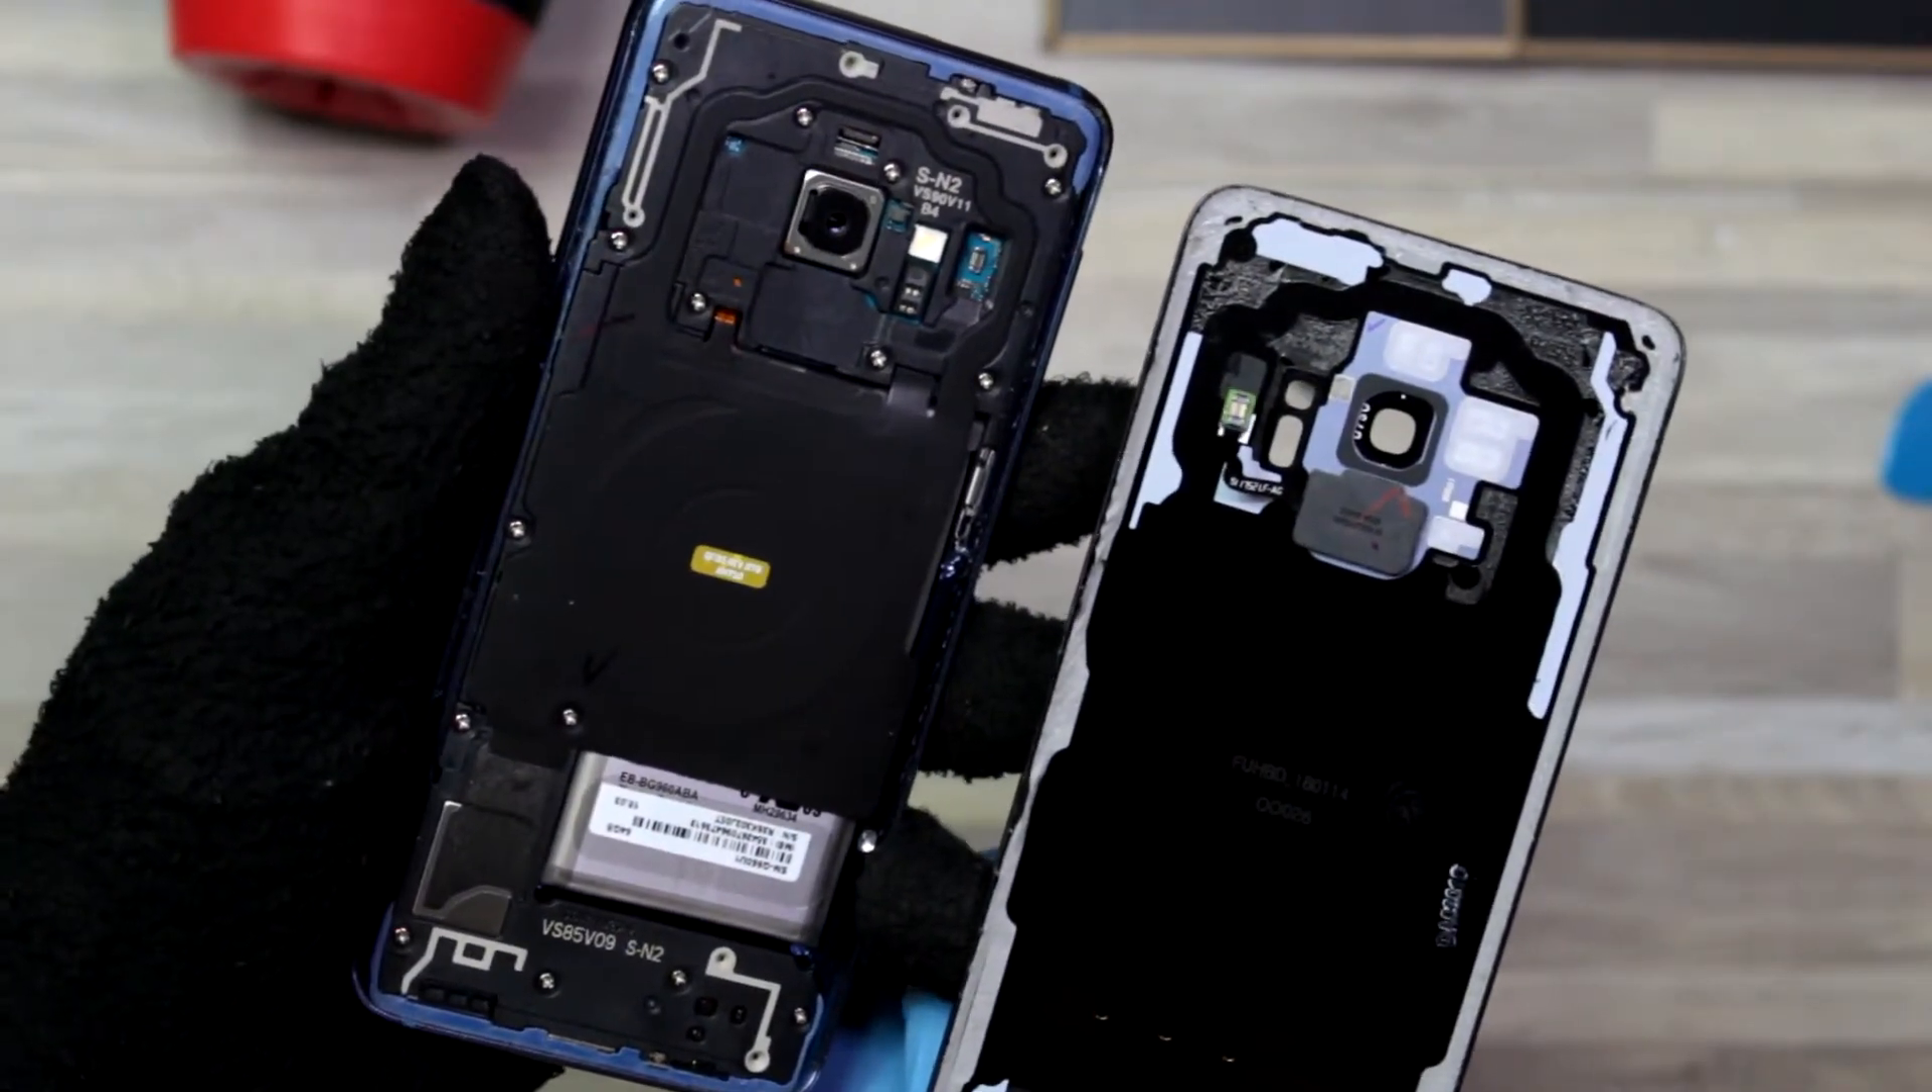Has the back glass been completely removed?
Yes.